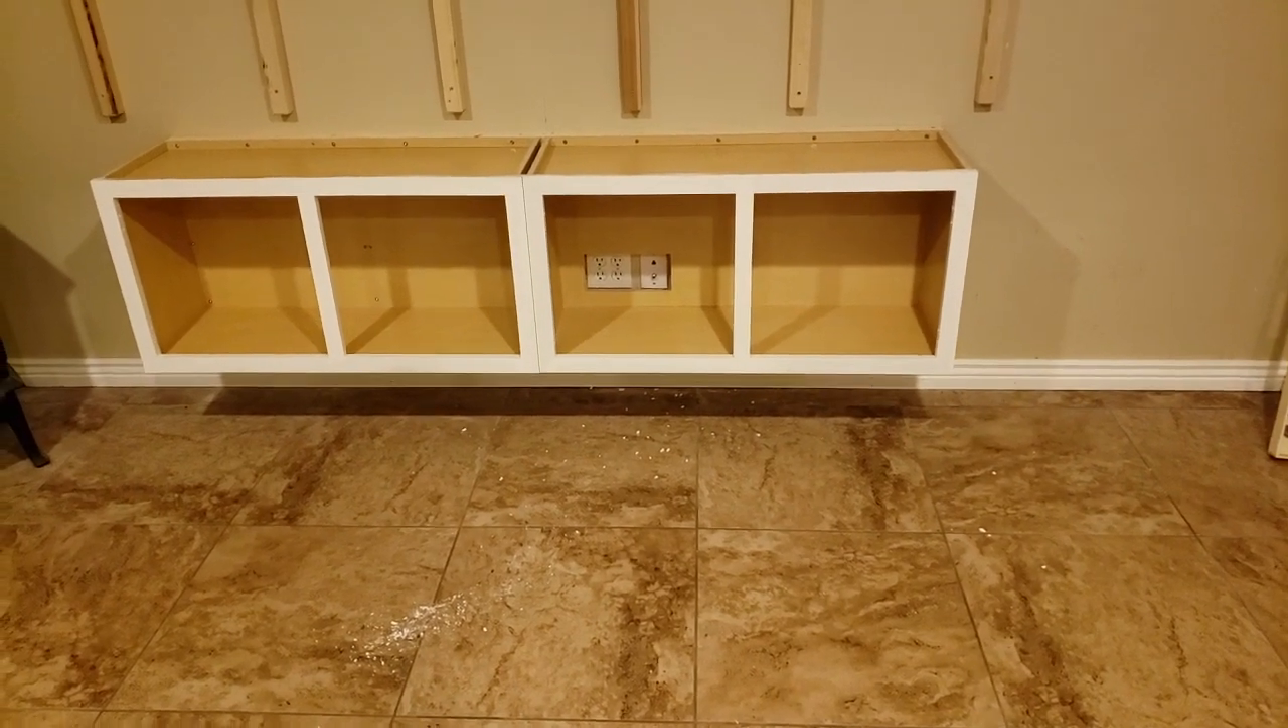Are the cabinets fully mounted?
Yes.